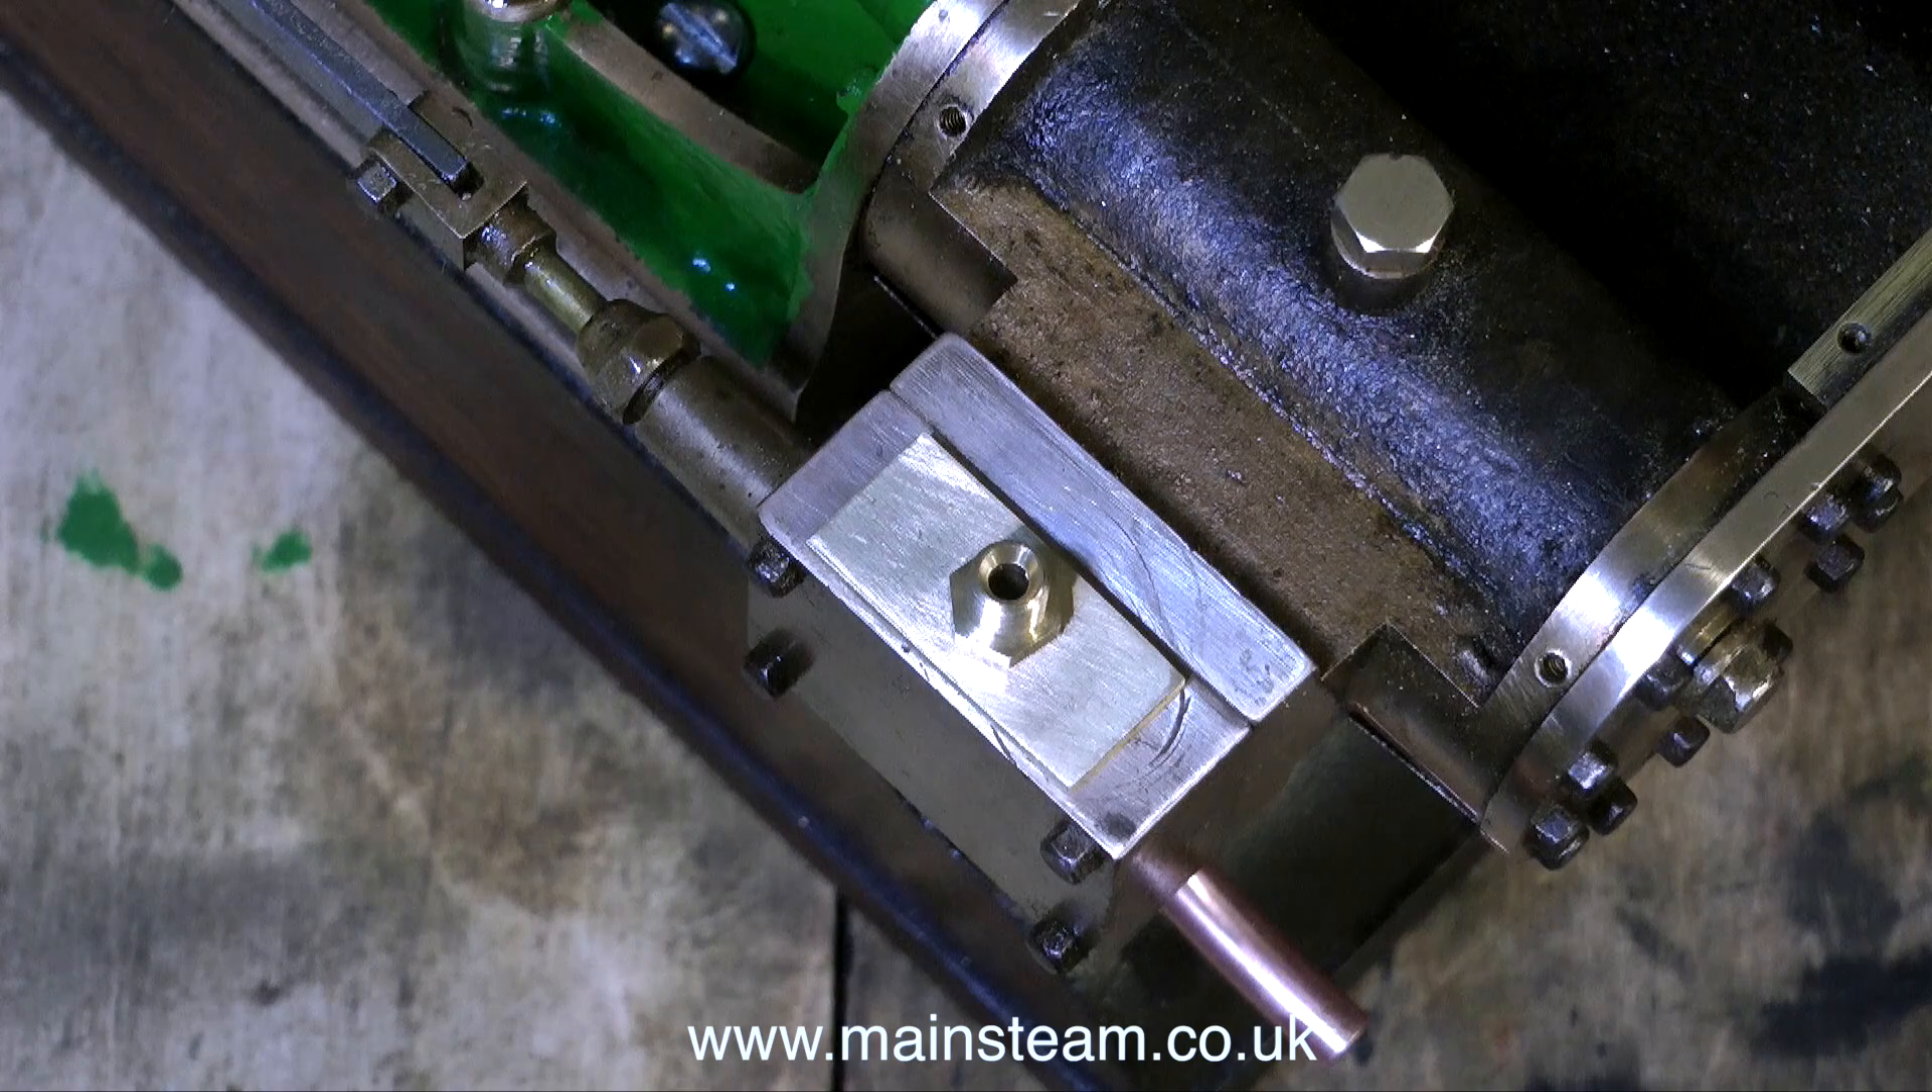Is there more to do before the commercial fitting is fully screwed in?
No.